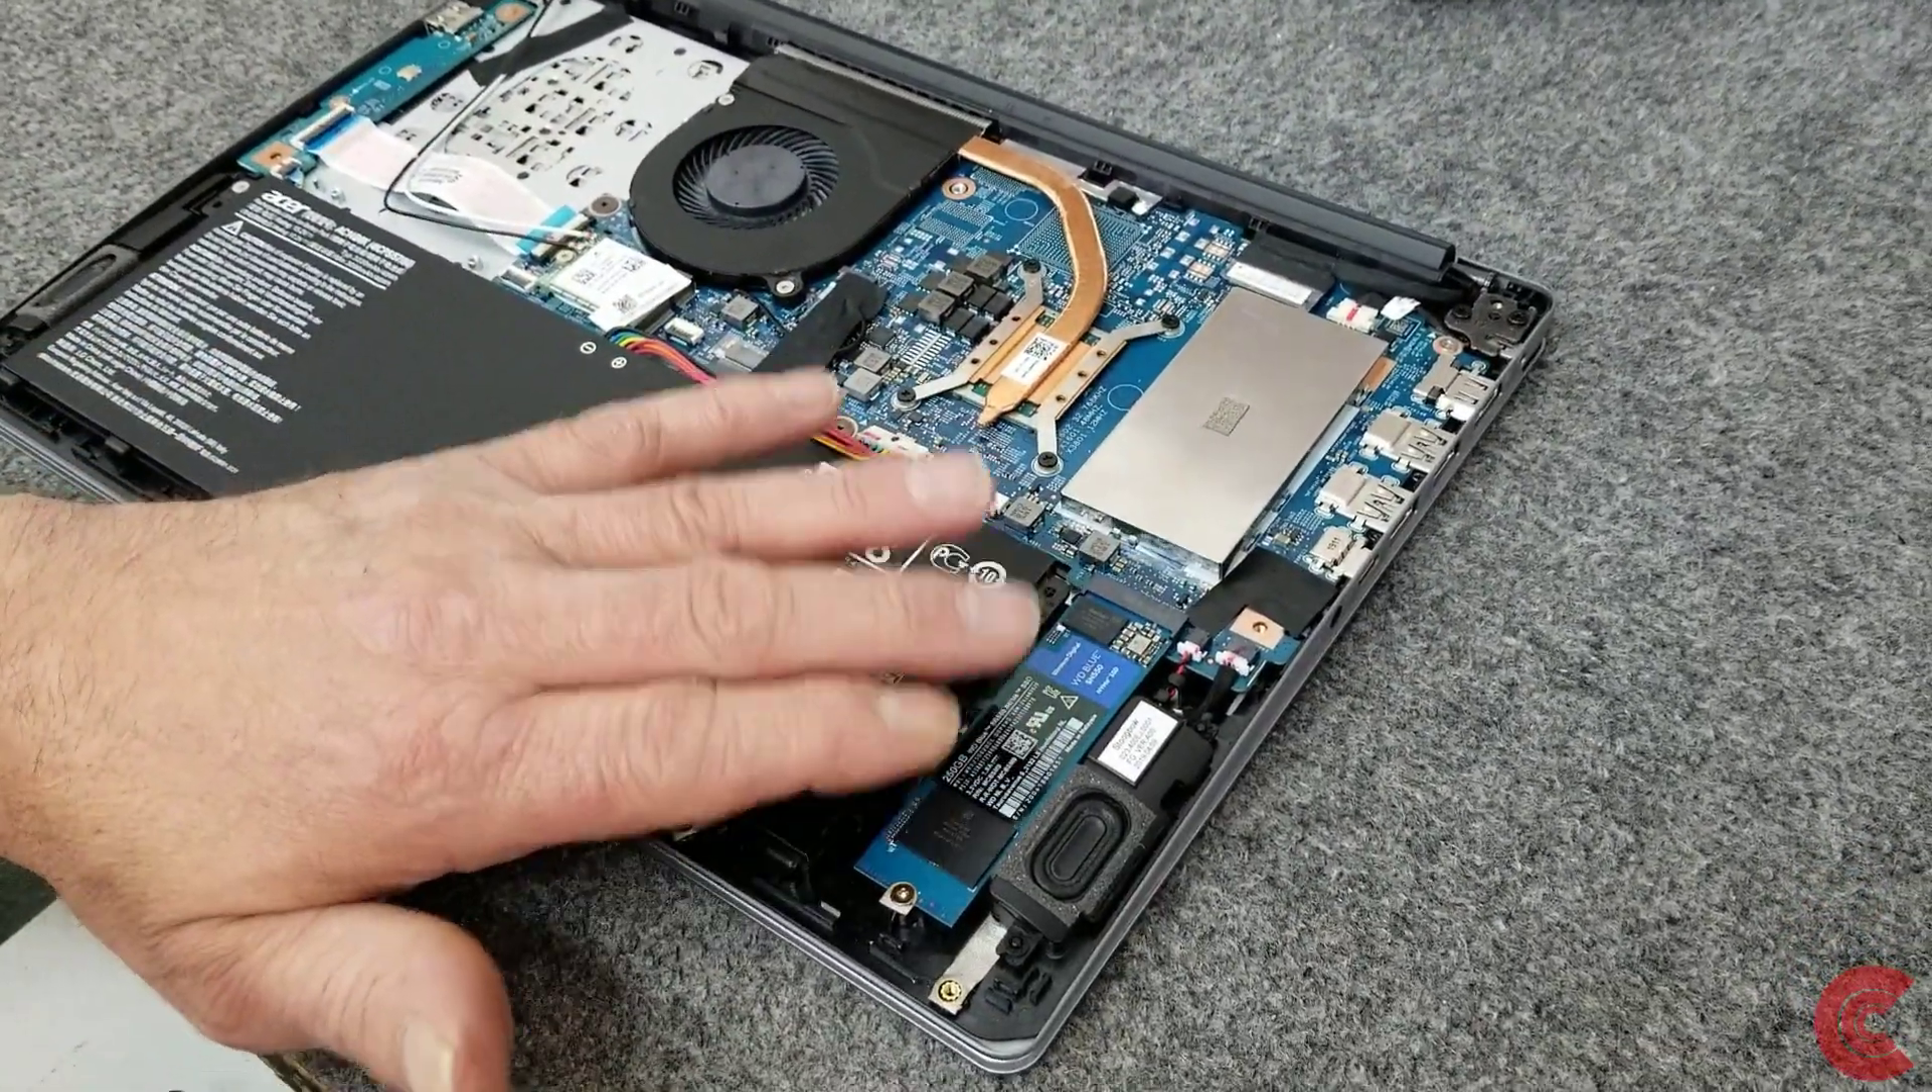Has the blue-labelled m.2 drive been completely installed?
Yes.